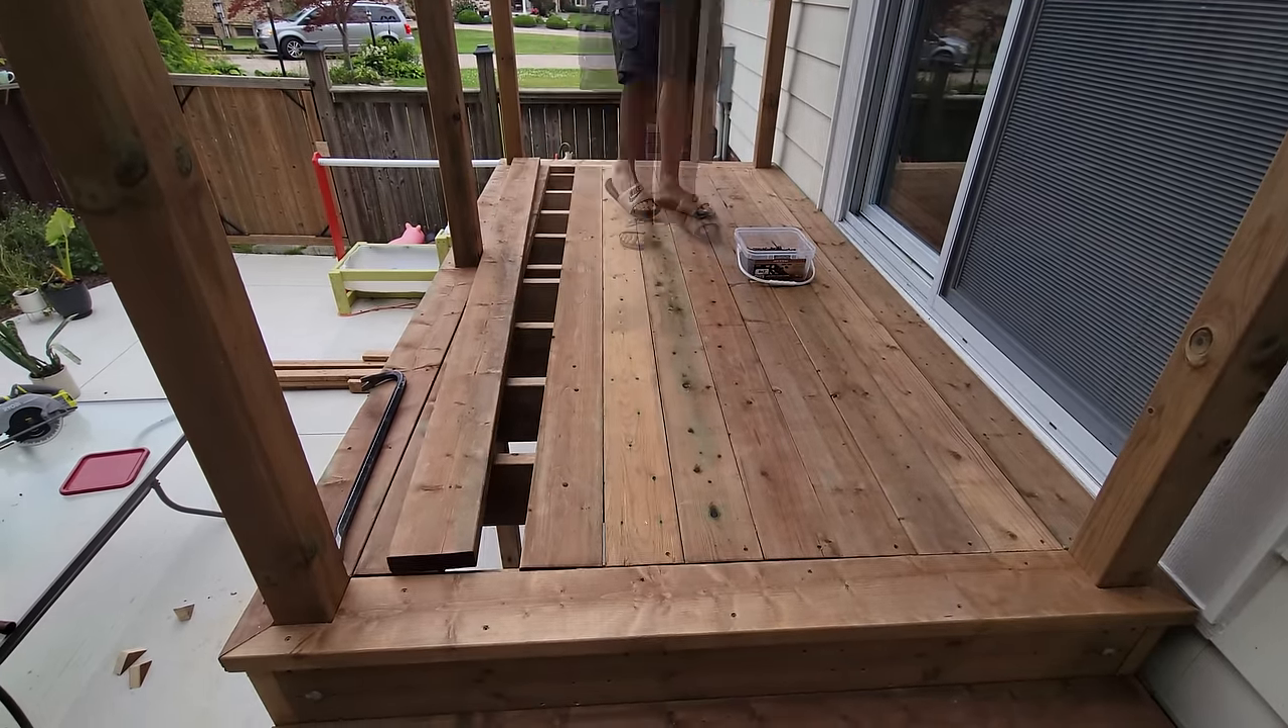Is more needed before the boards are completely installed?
Yes.